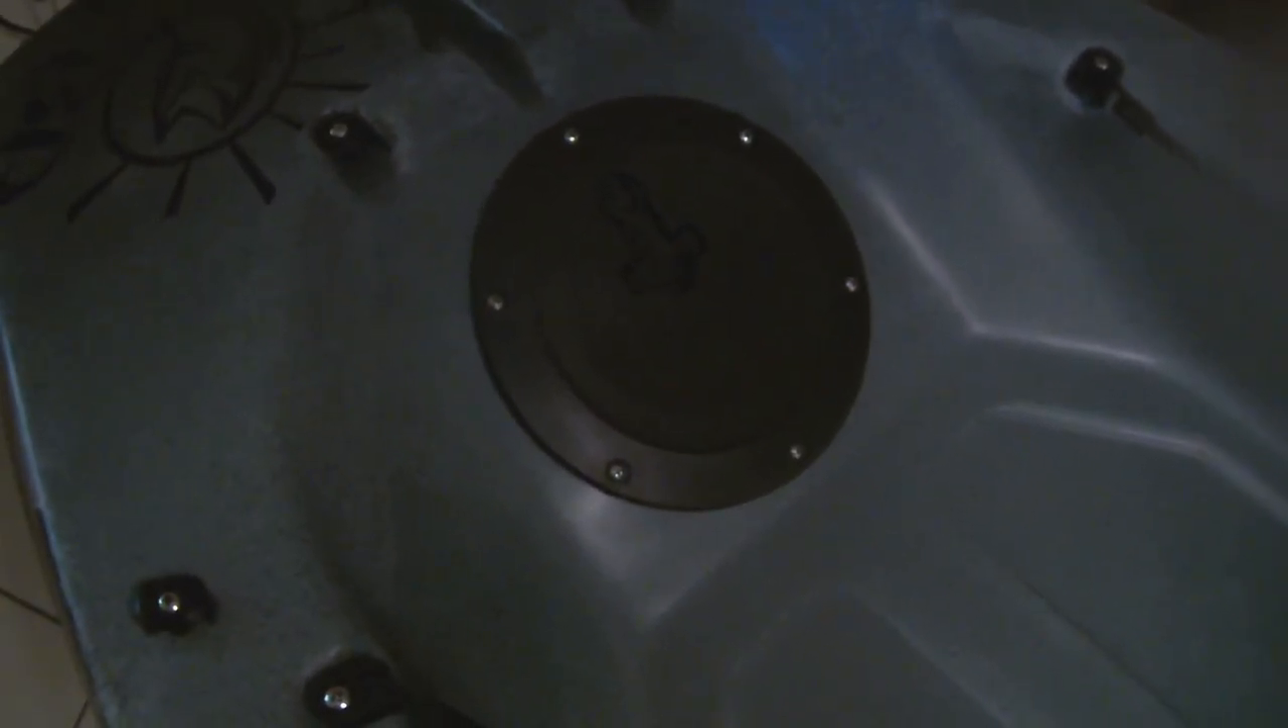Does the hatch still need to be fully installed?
No.